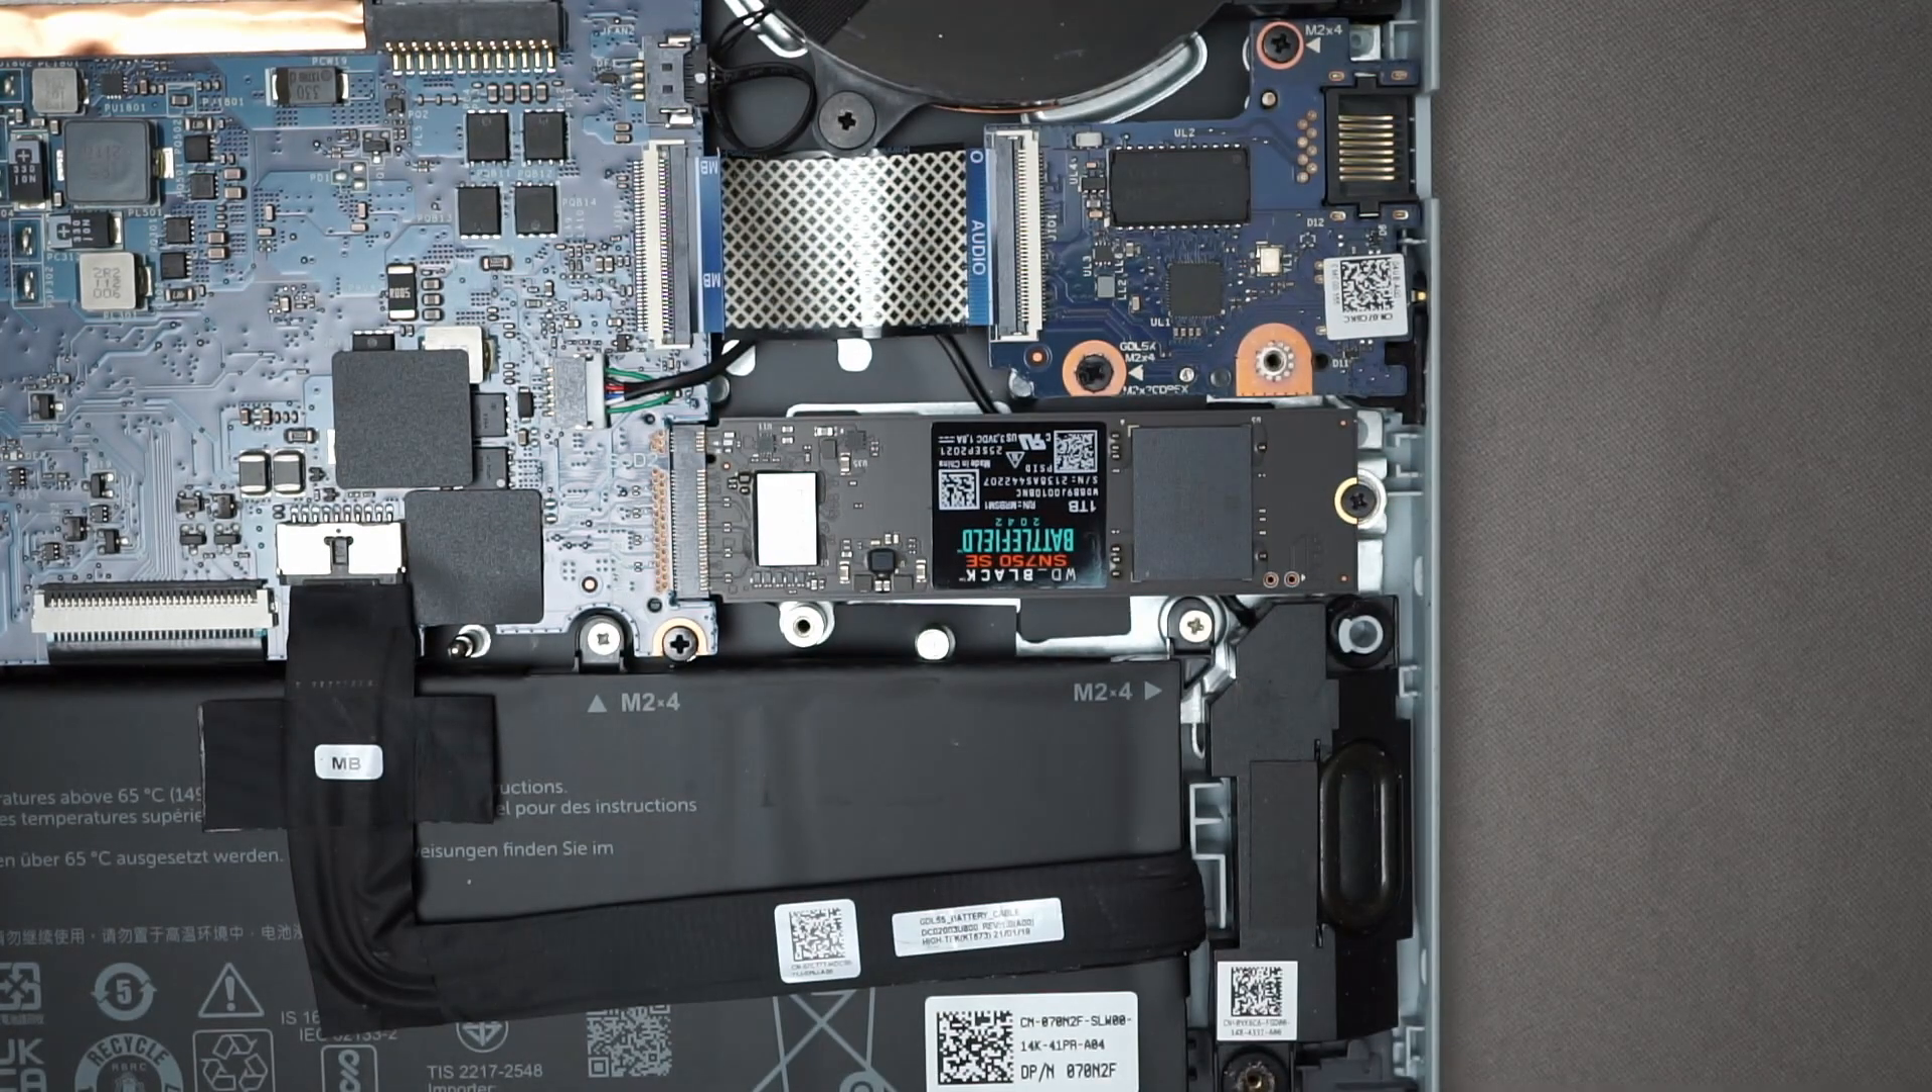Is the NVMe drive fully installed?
Yes.